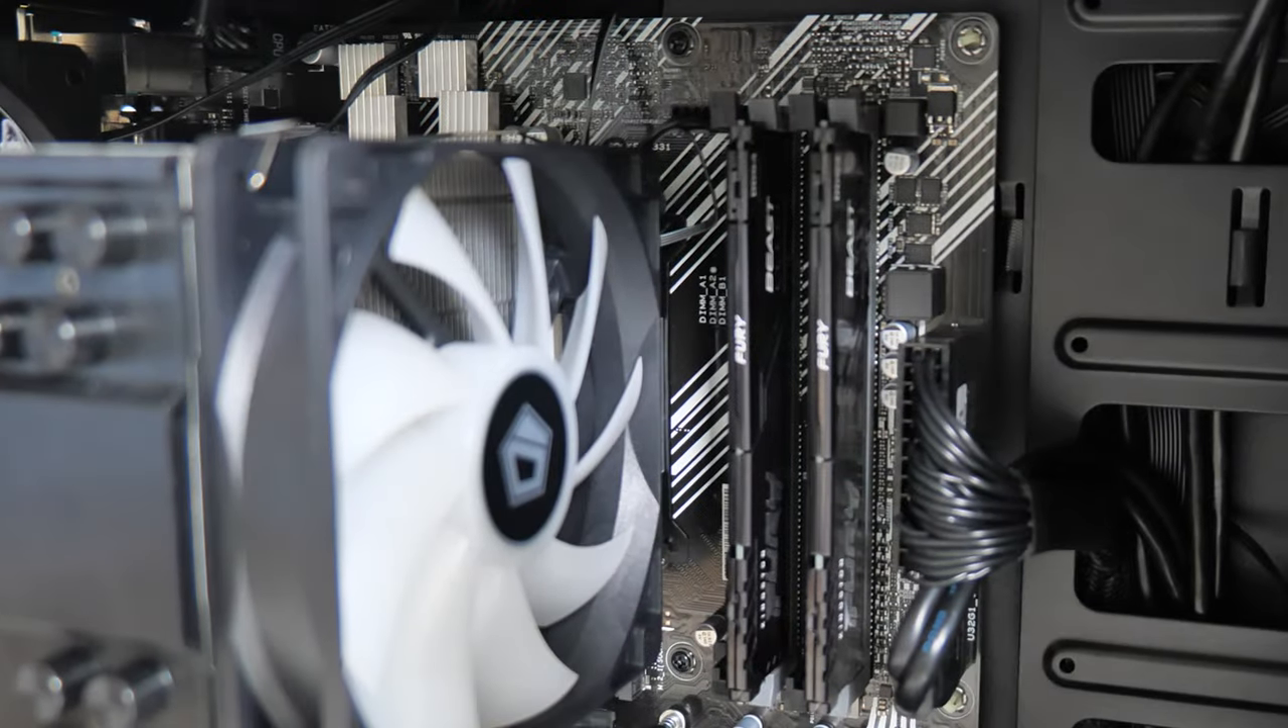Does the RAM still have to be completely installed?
No.